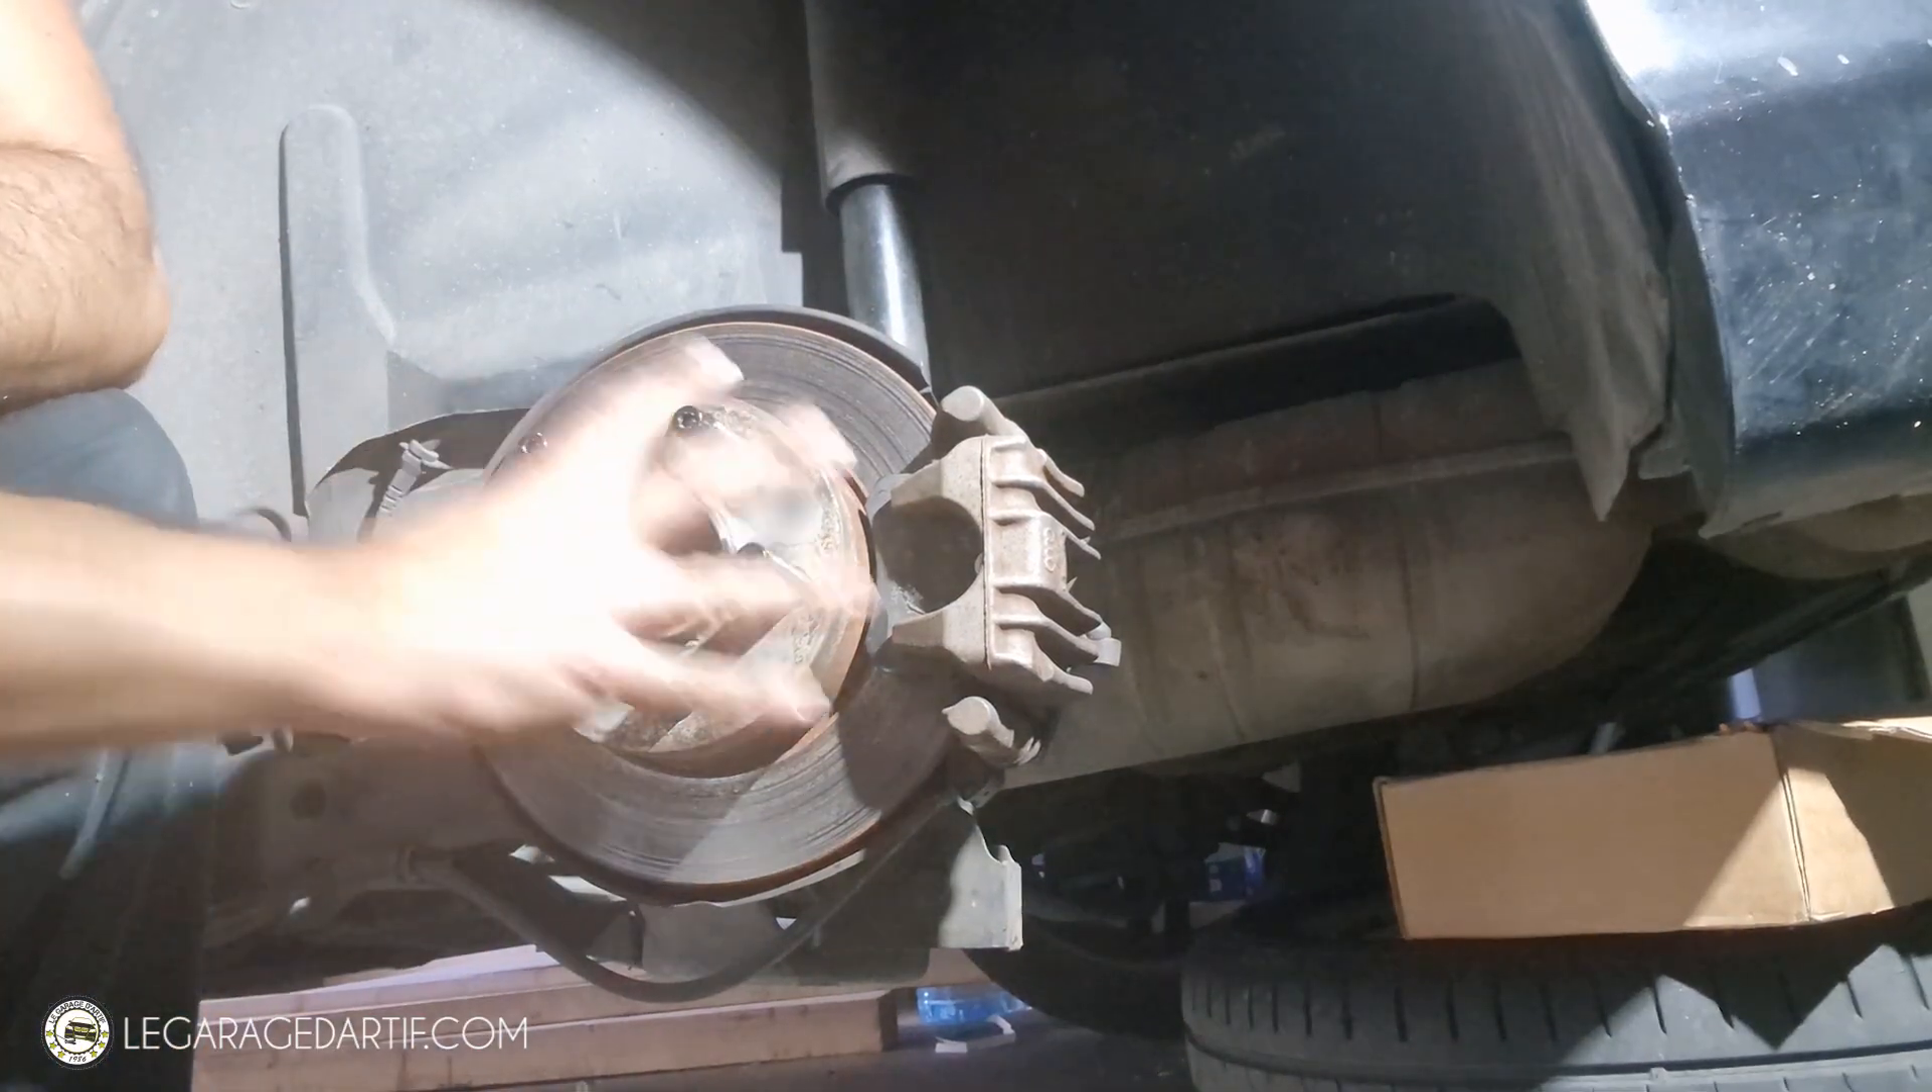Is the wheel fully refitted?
No.